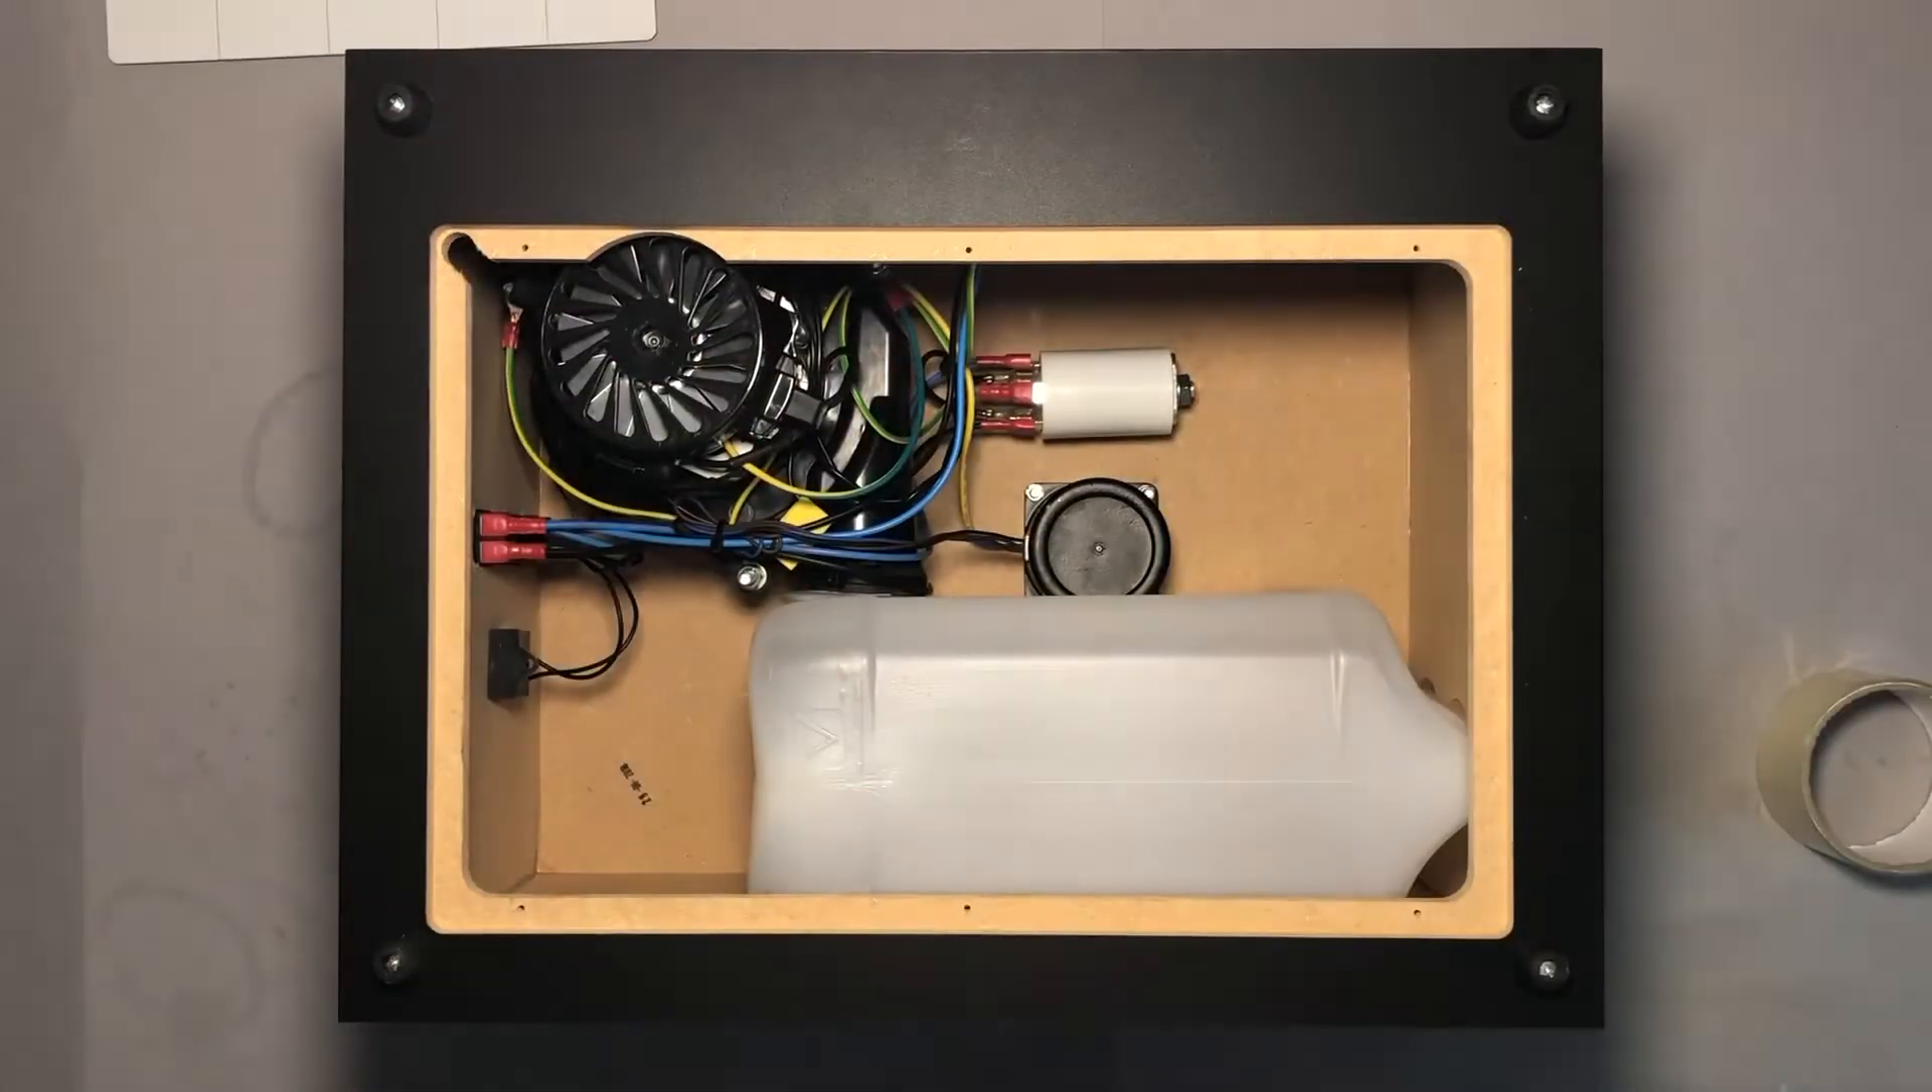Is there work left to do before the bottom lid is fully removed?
No.